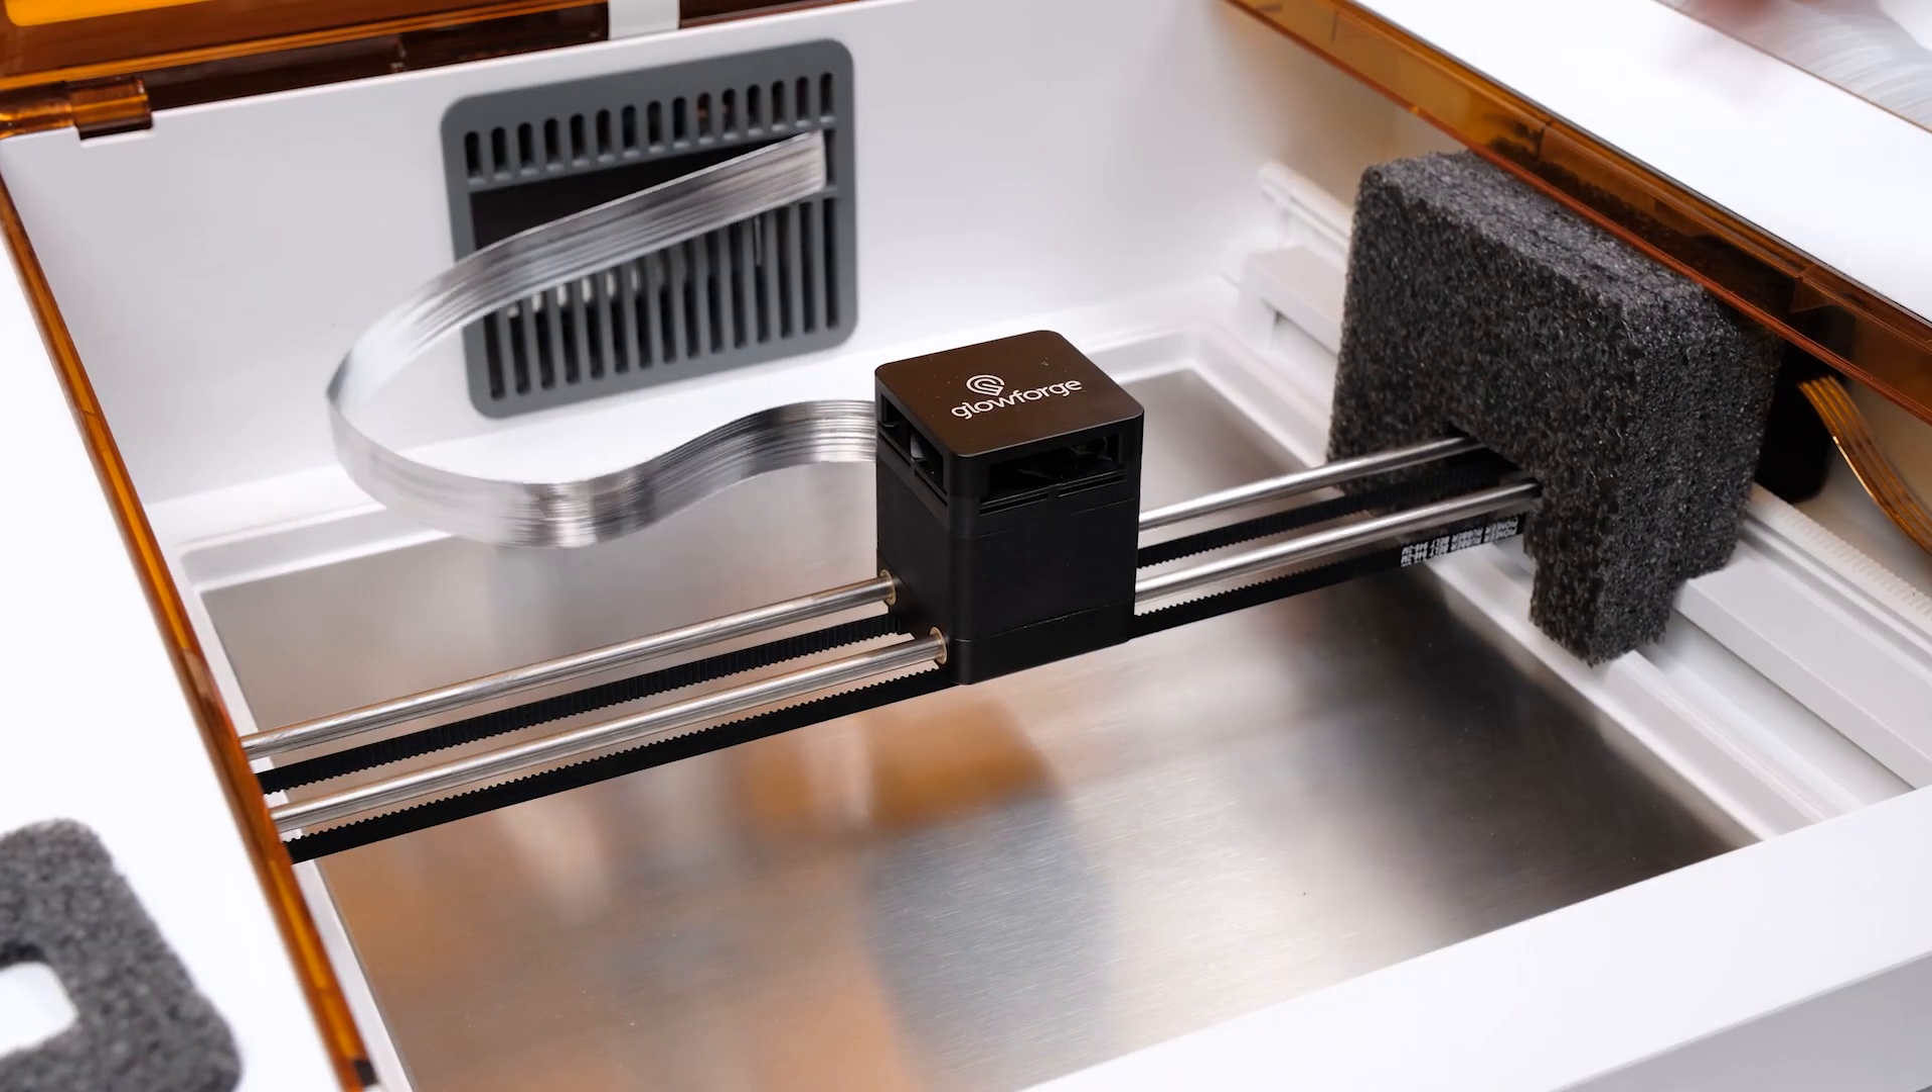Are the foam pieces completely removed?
No.